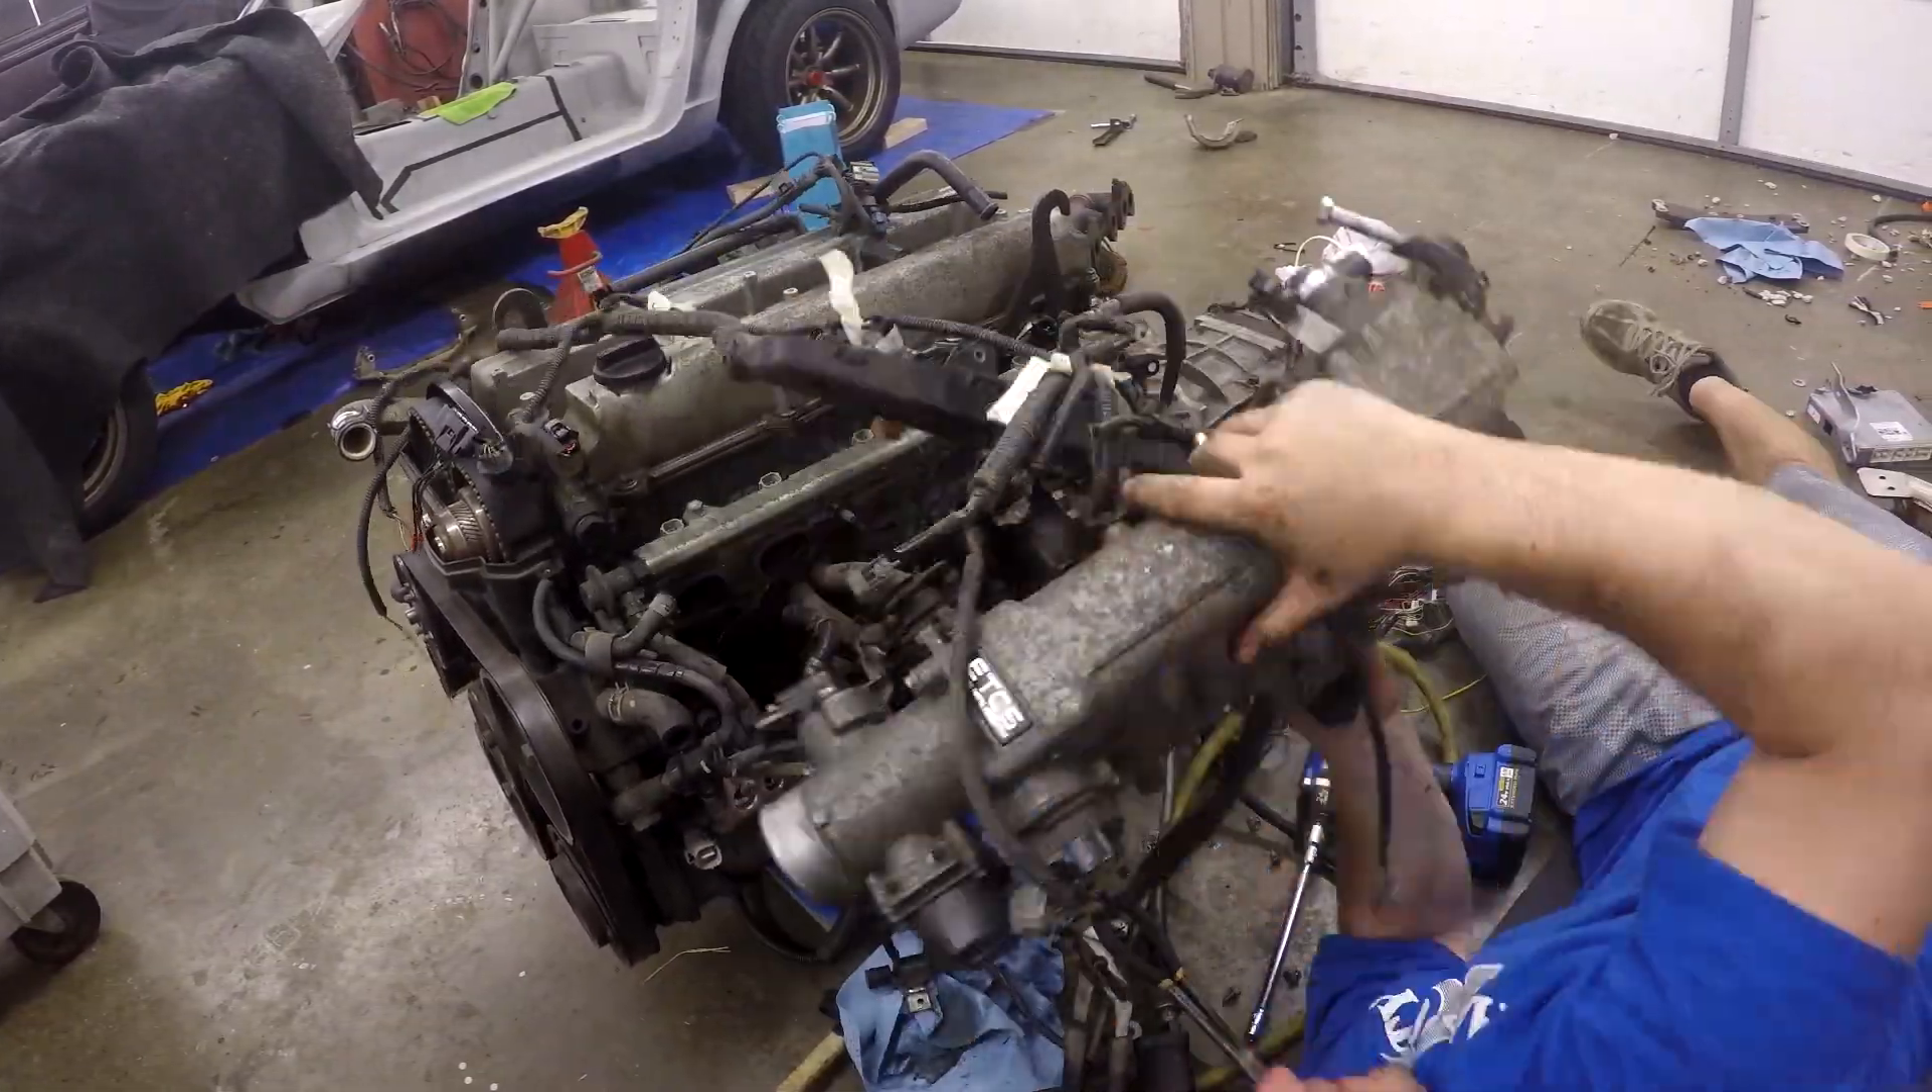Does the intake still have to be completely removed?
Yes.